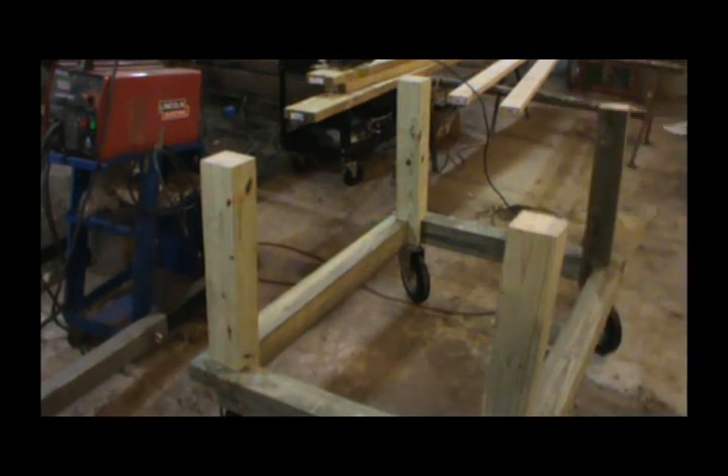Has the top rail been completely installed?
No.